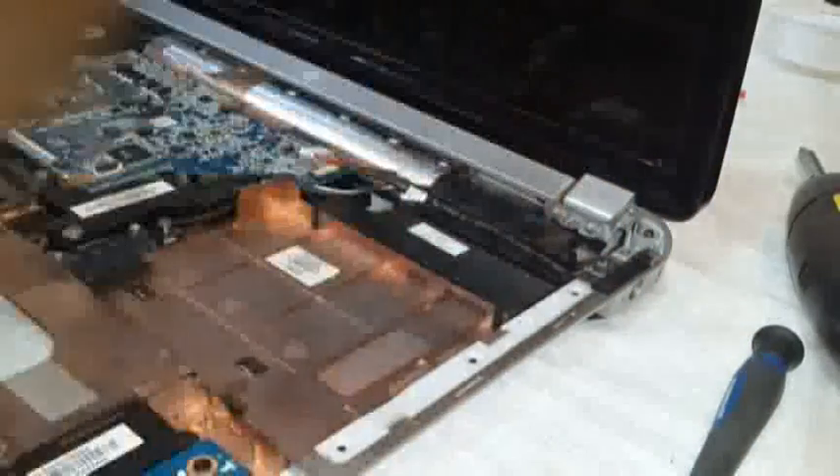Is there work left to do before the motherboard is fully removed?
Yes.